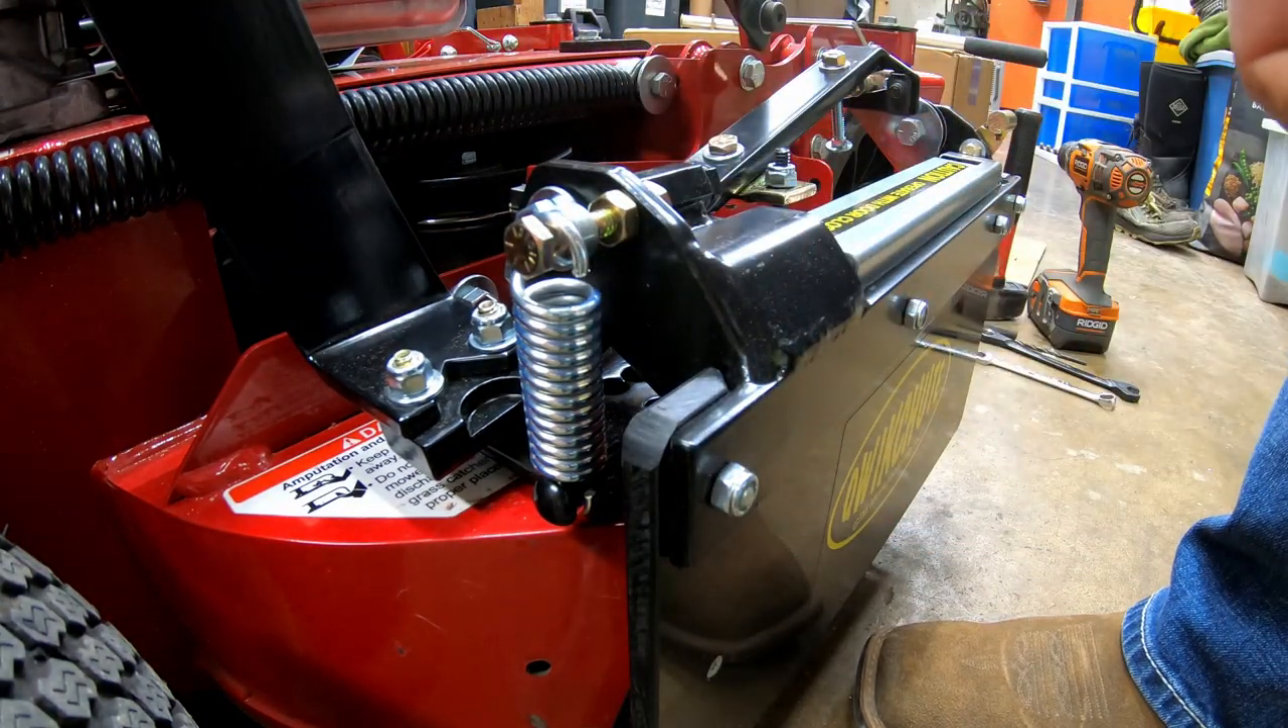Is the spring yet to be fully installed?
No.